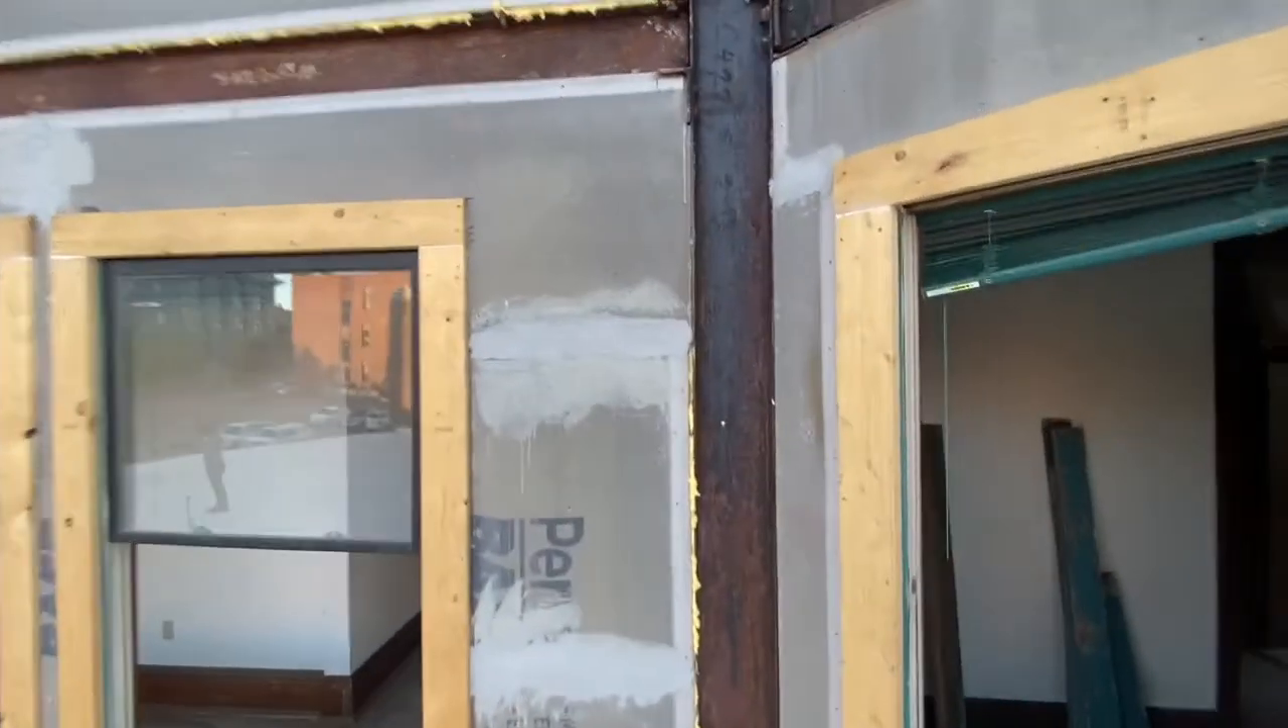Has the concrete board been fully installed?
Yes.